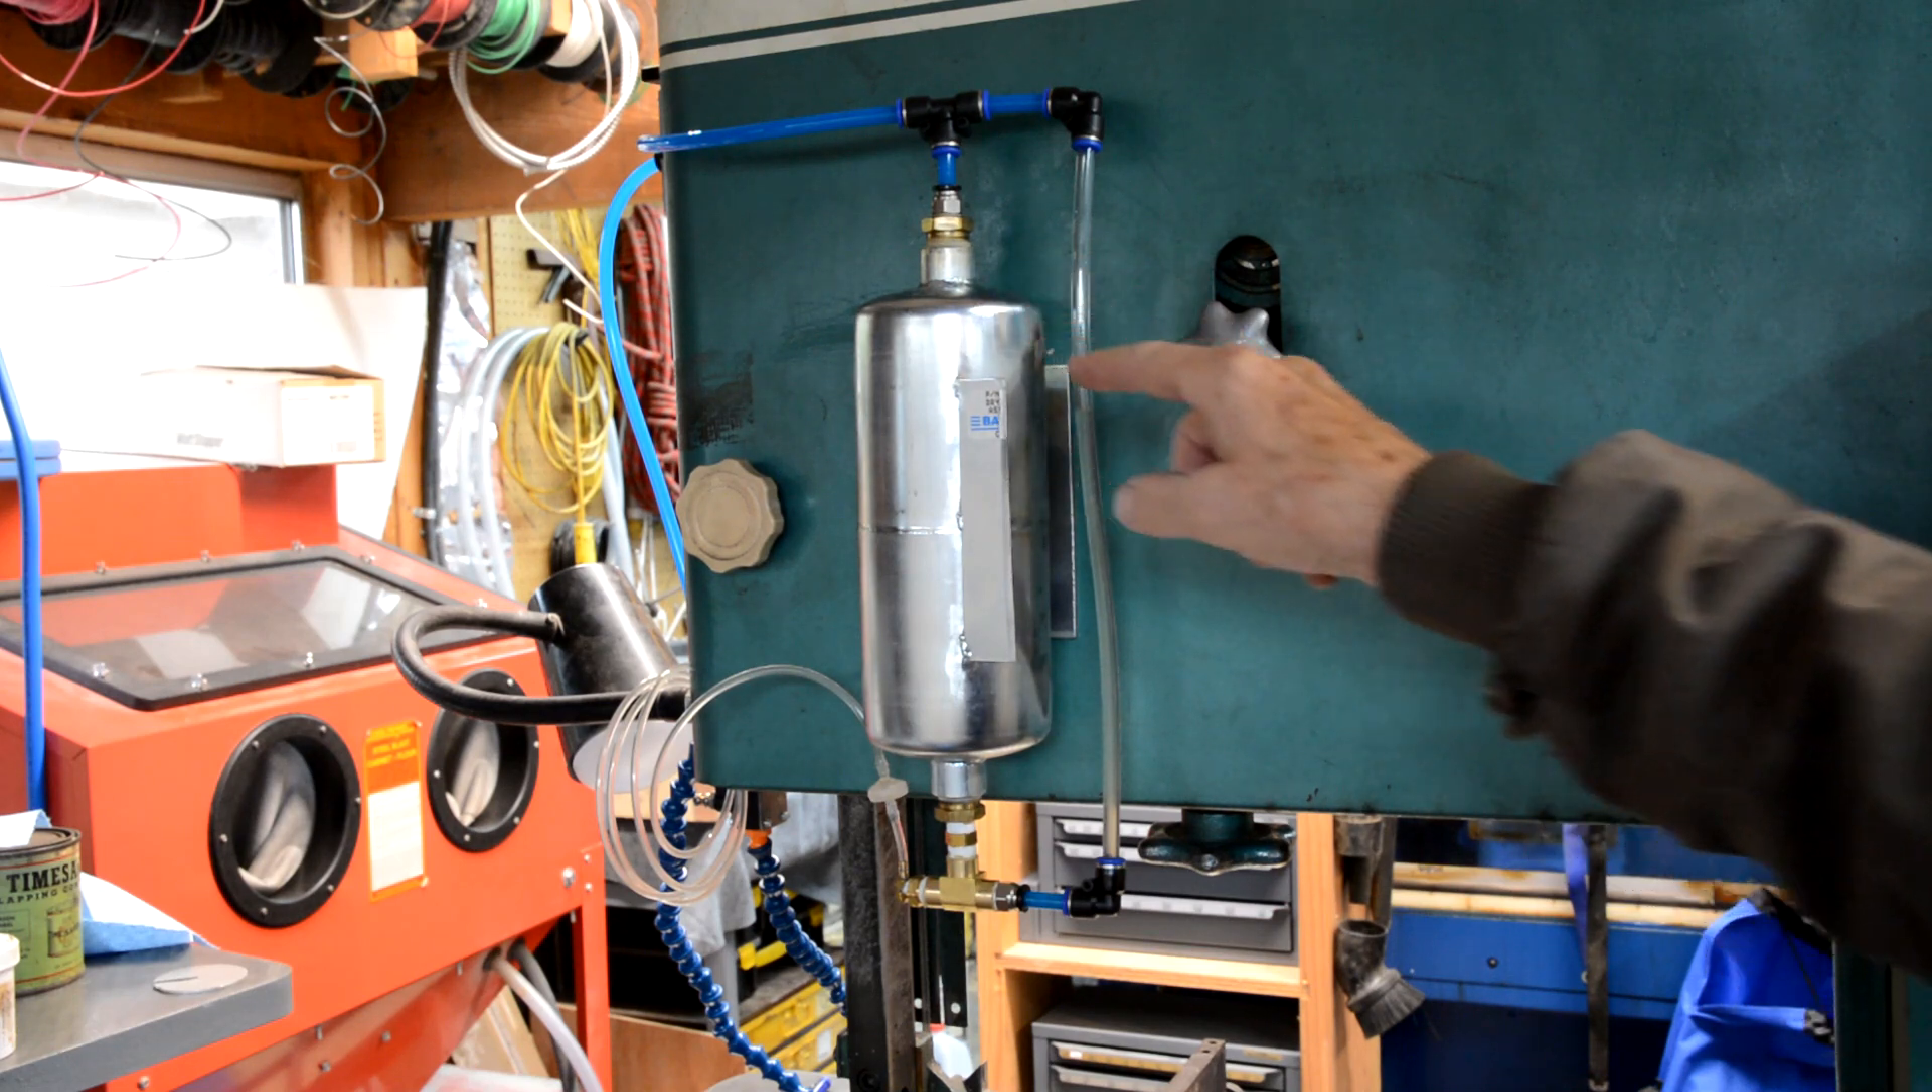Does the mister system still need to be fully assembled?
No.